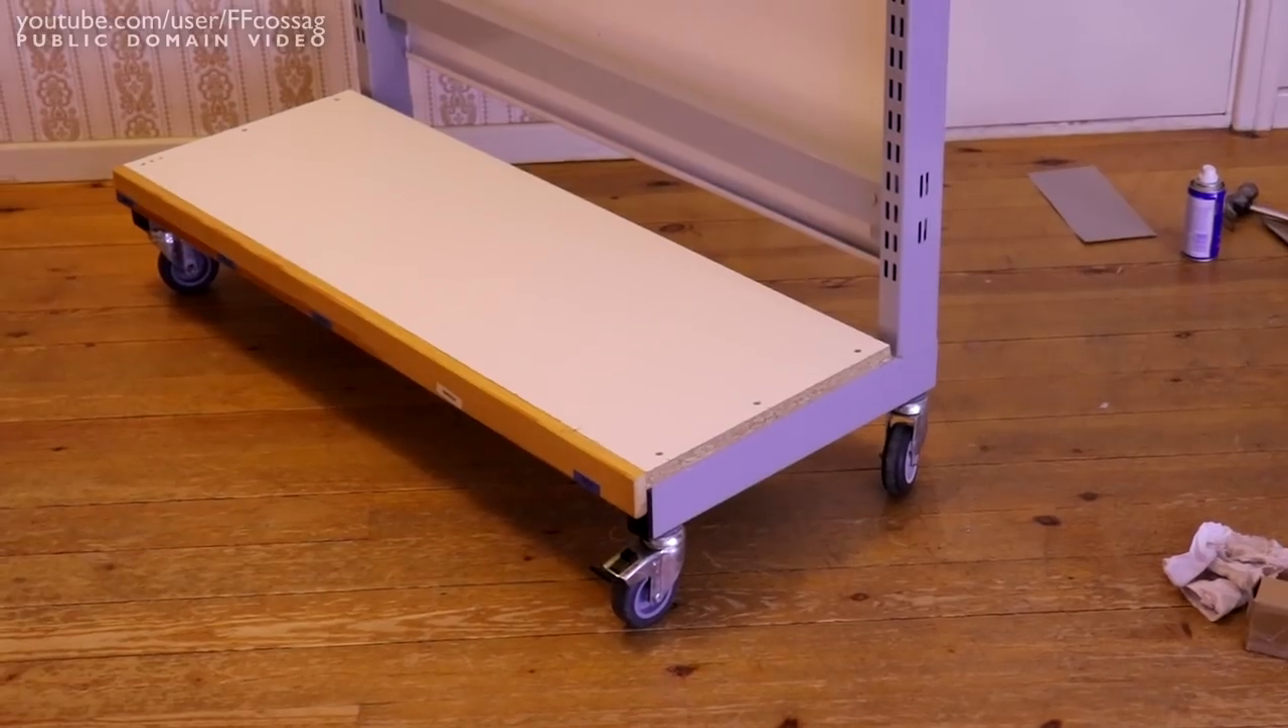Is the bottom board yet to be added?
No.